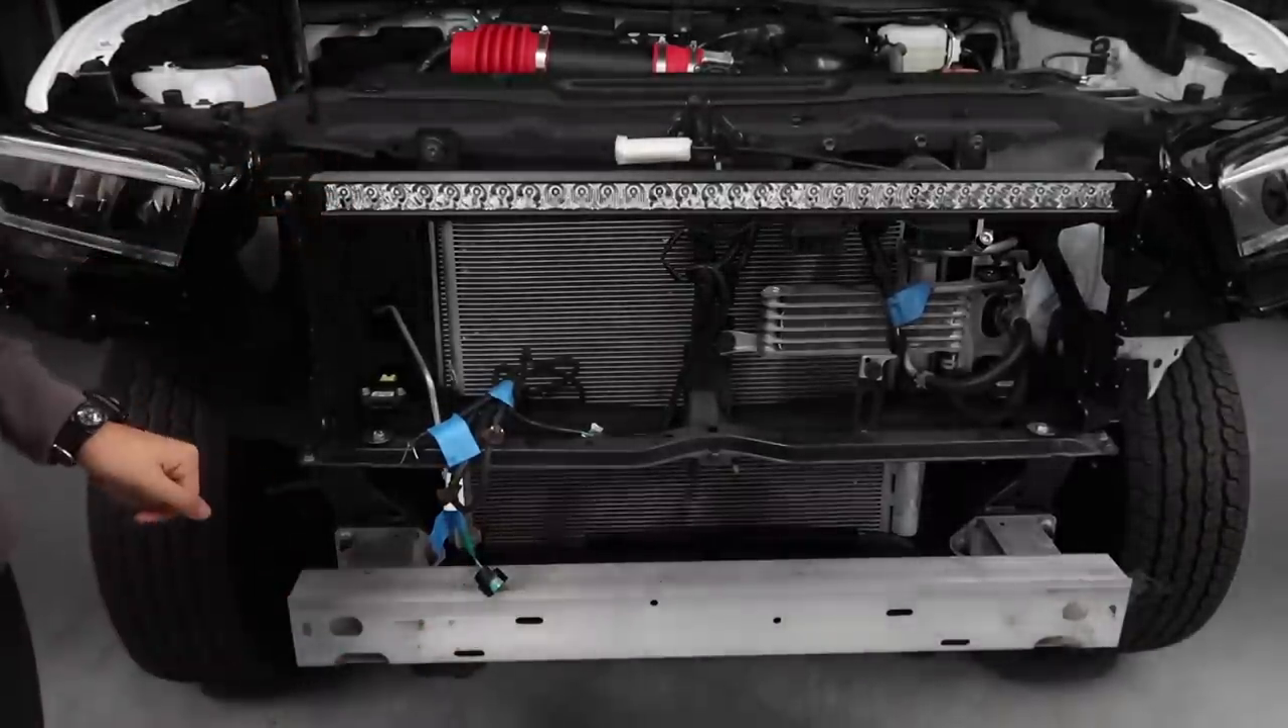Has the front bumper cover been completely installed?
No.